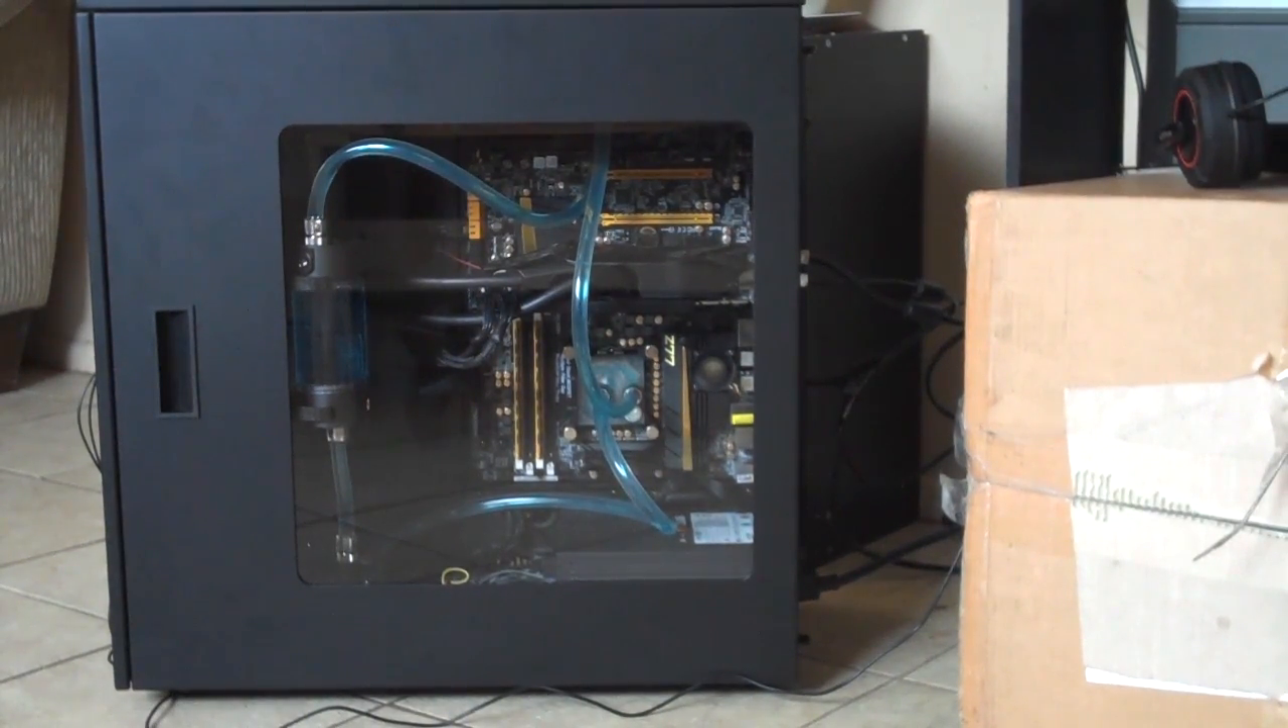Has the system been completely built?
Yes.